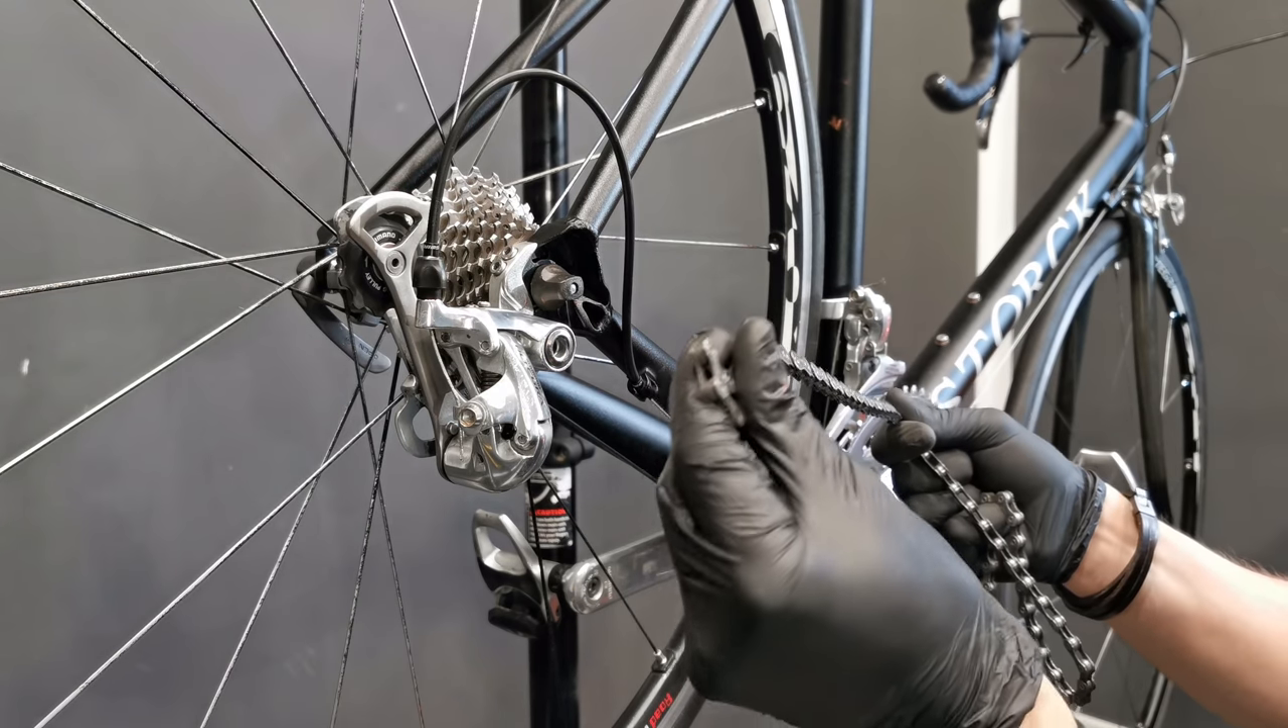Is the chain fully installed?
No.